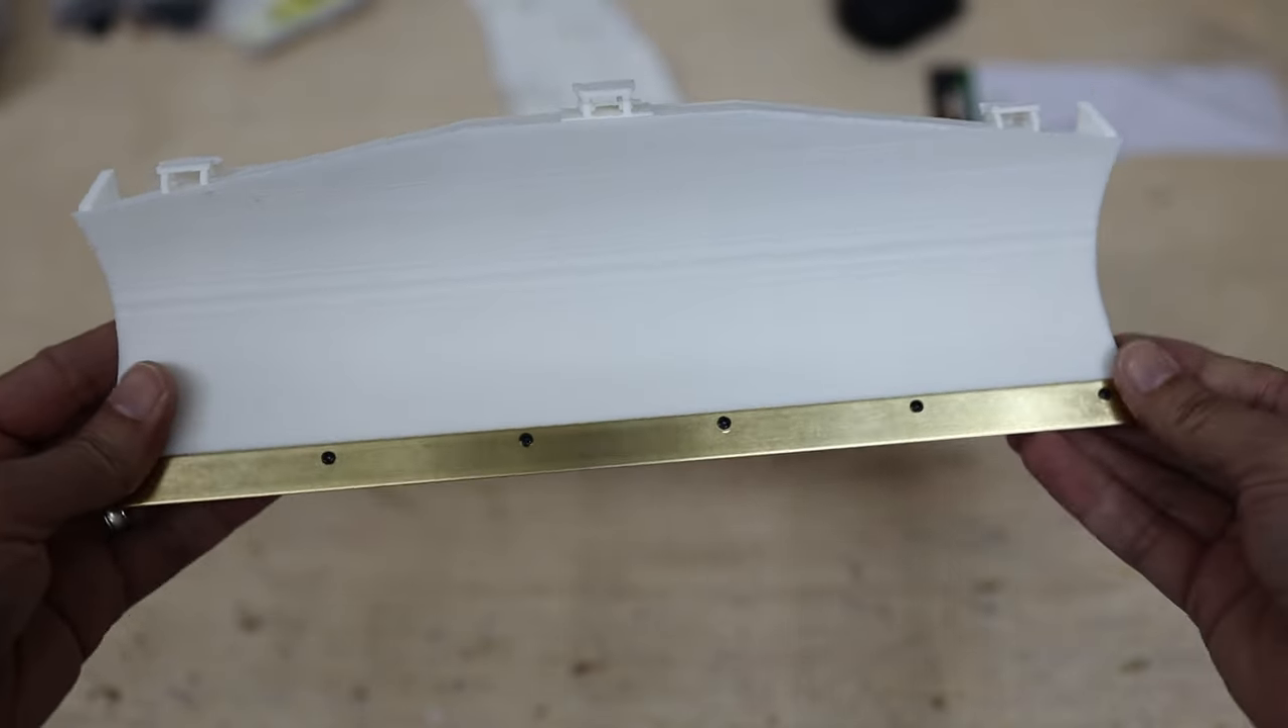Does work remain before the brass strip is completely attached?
No.